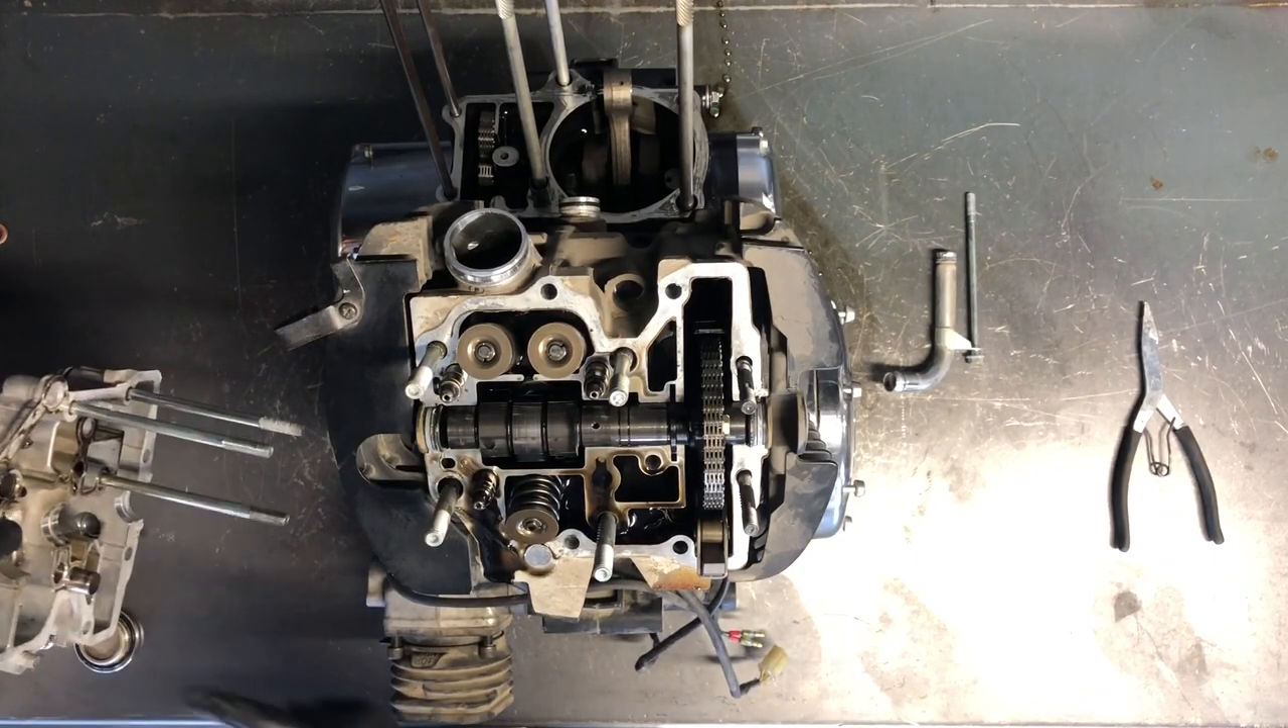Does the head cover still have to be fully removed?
No.